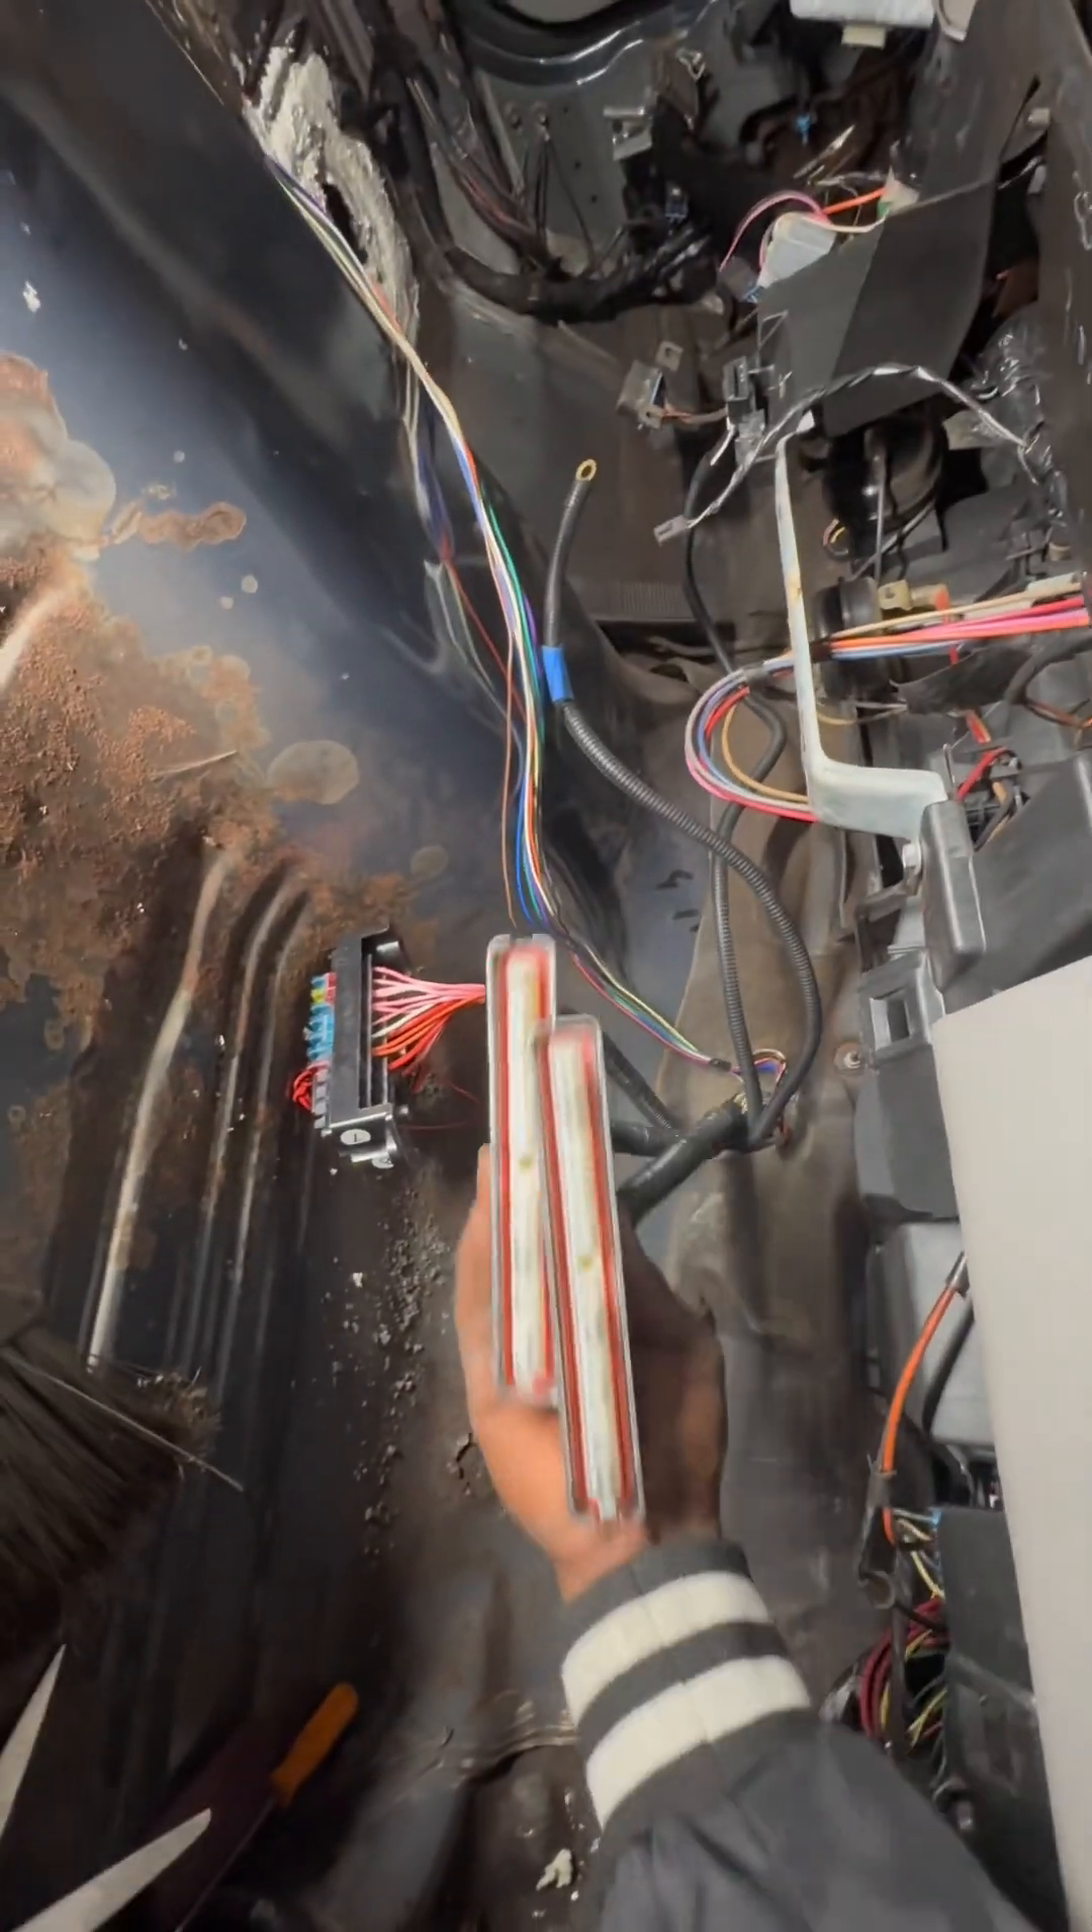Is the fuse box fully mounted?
No.